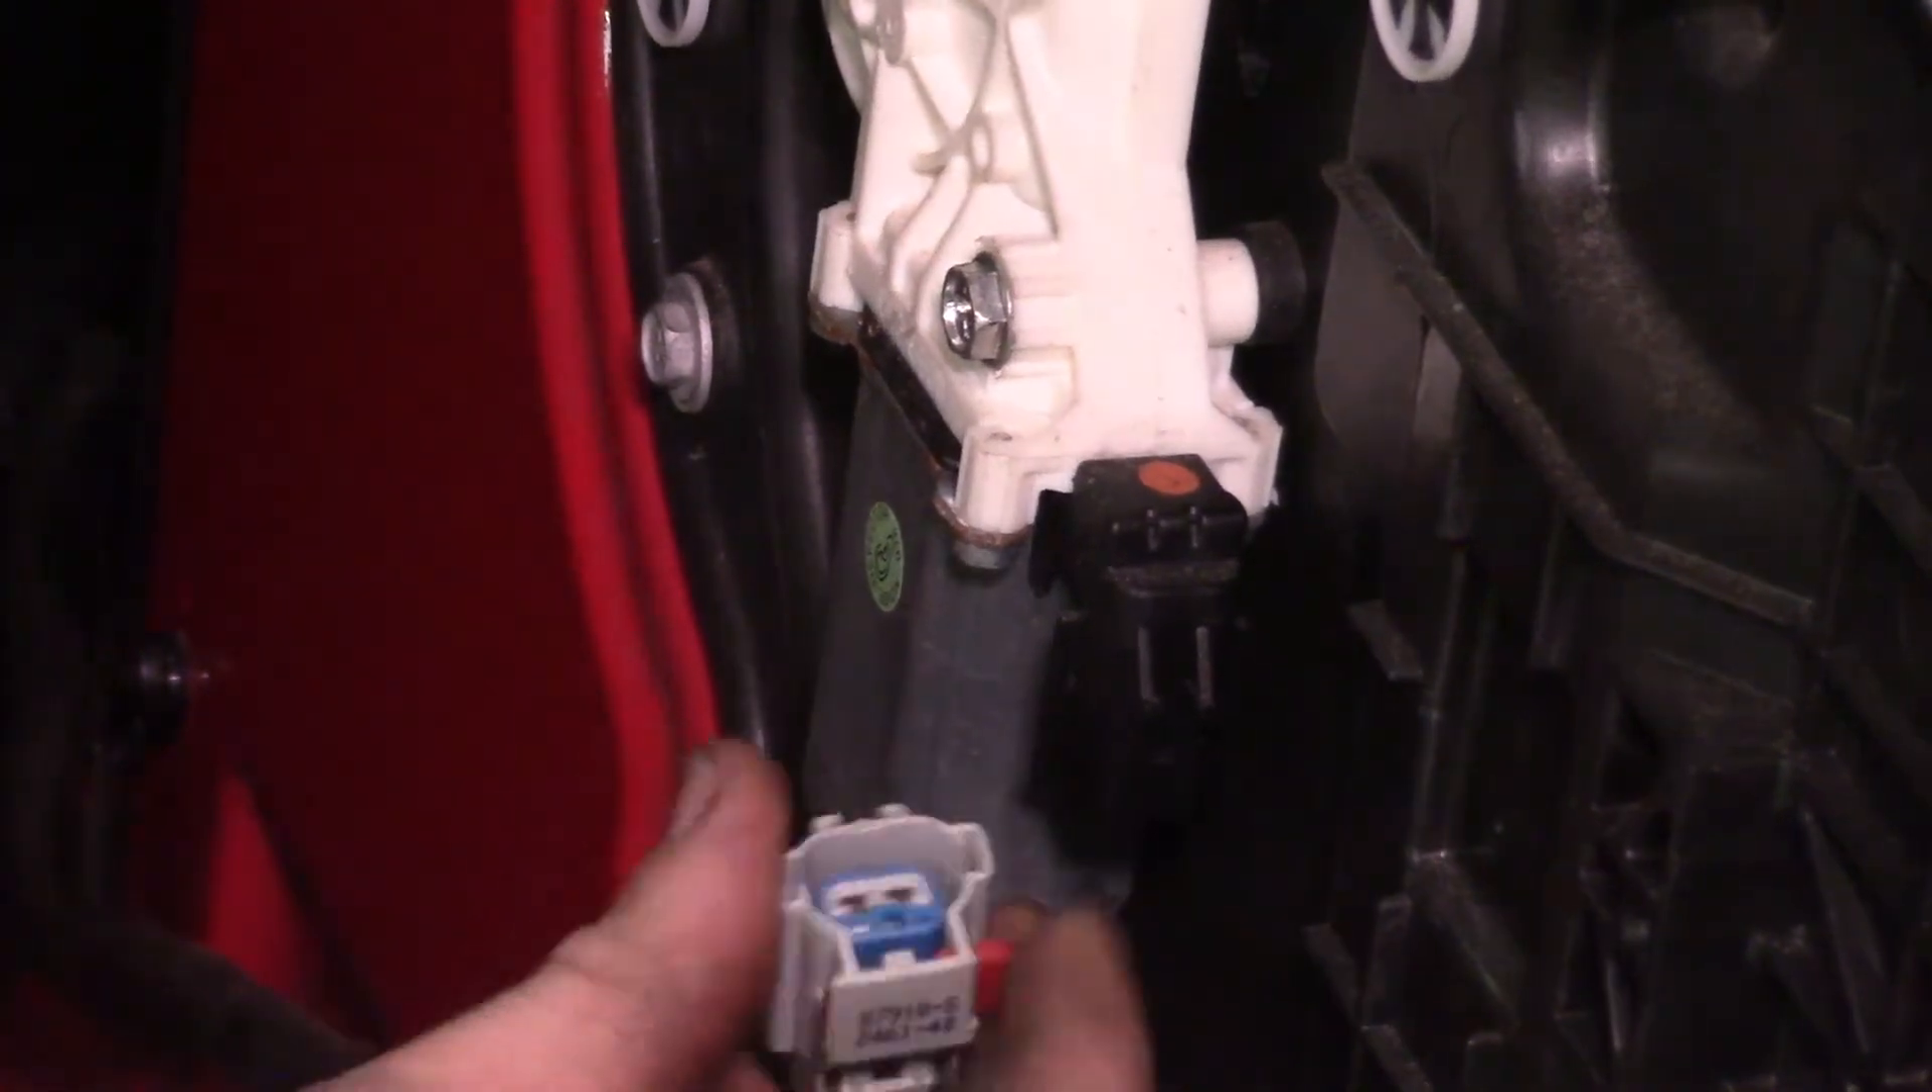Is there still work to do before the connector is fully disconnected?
No.